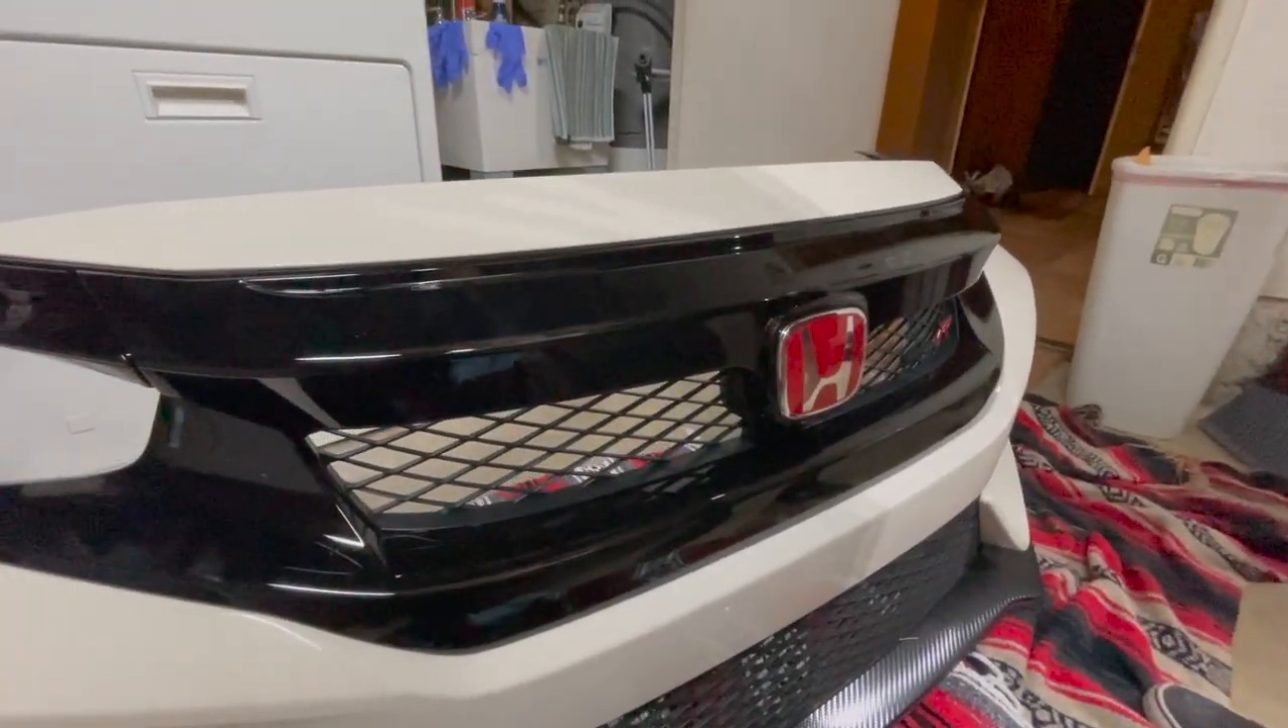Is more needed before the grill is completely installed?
No.